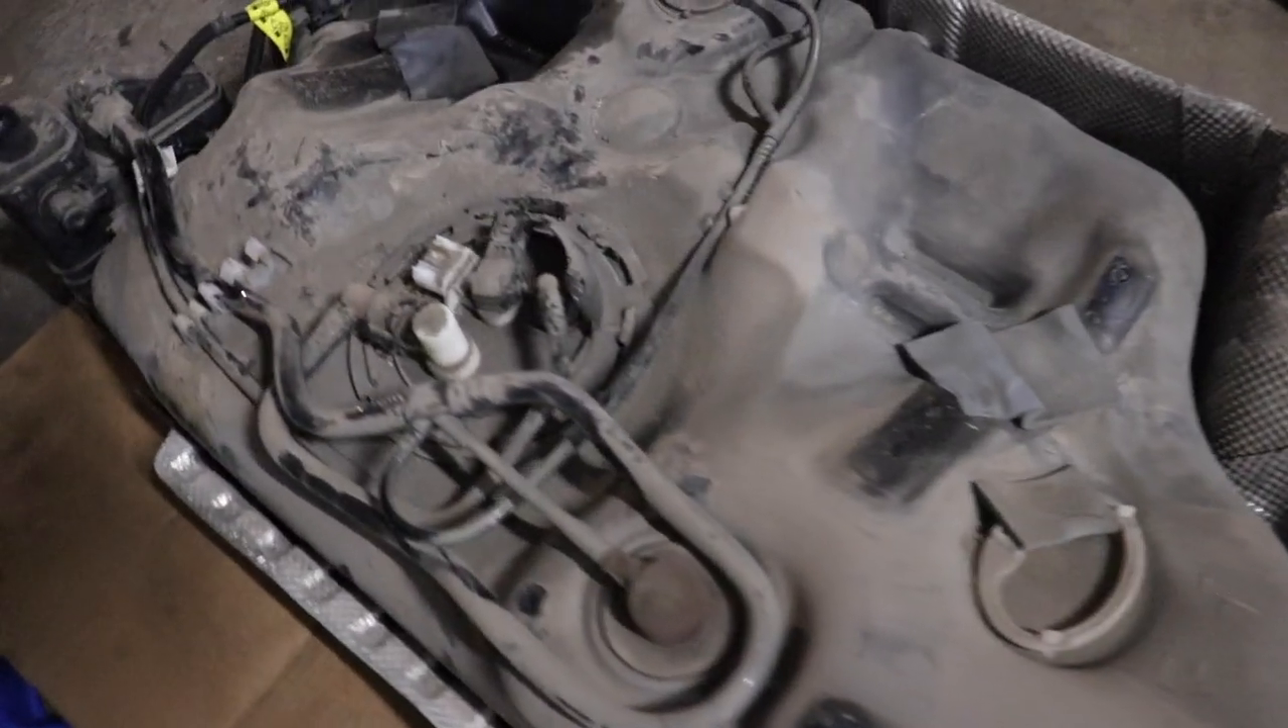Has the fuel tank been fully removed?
Yes.